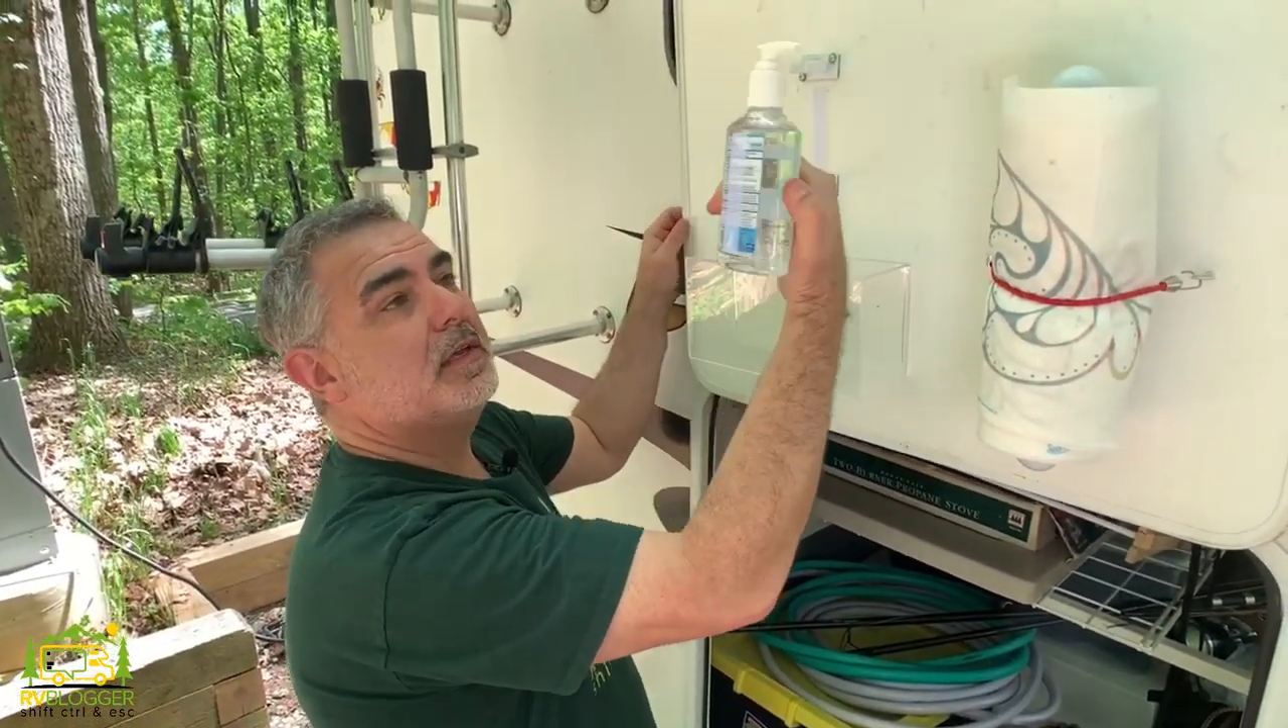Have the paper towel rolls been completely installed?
Yes.